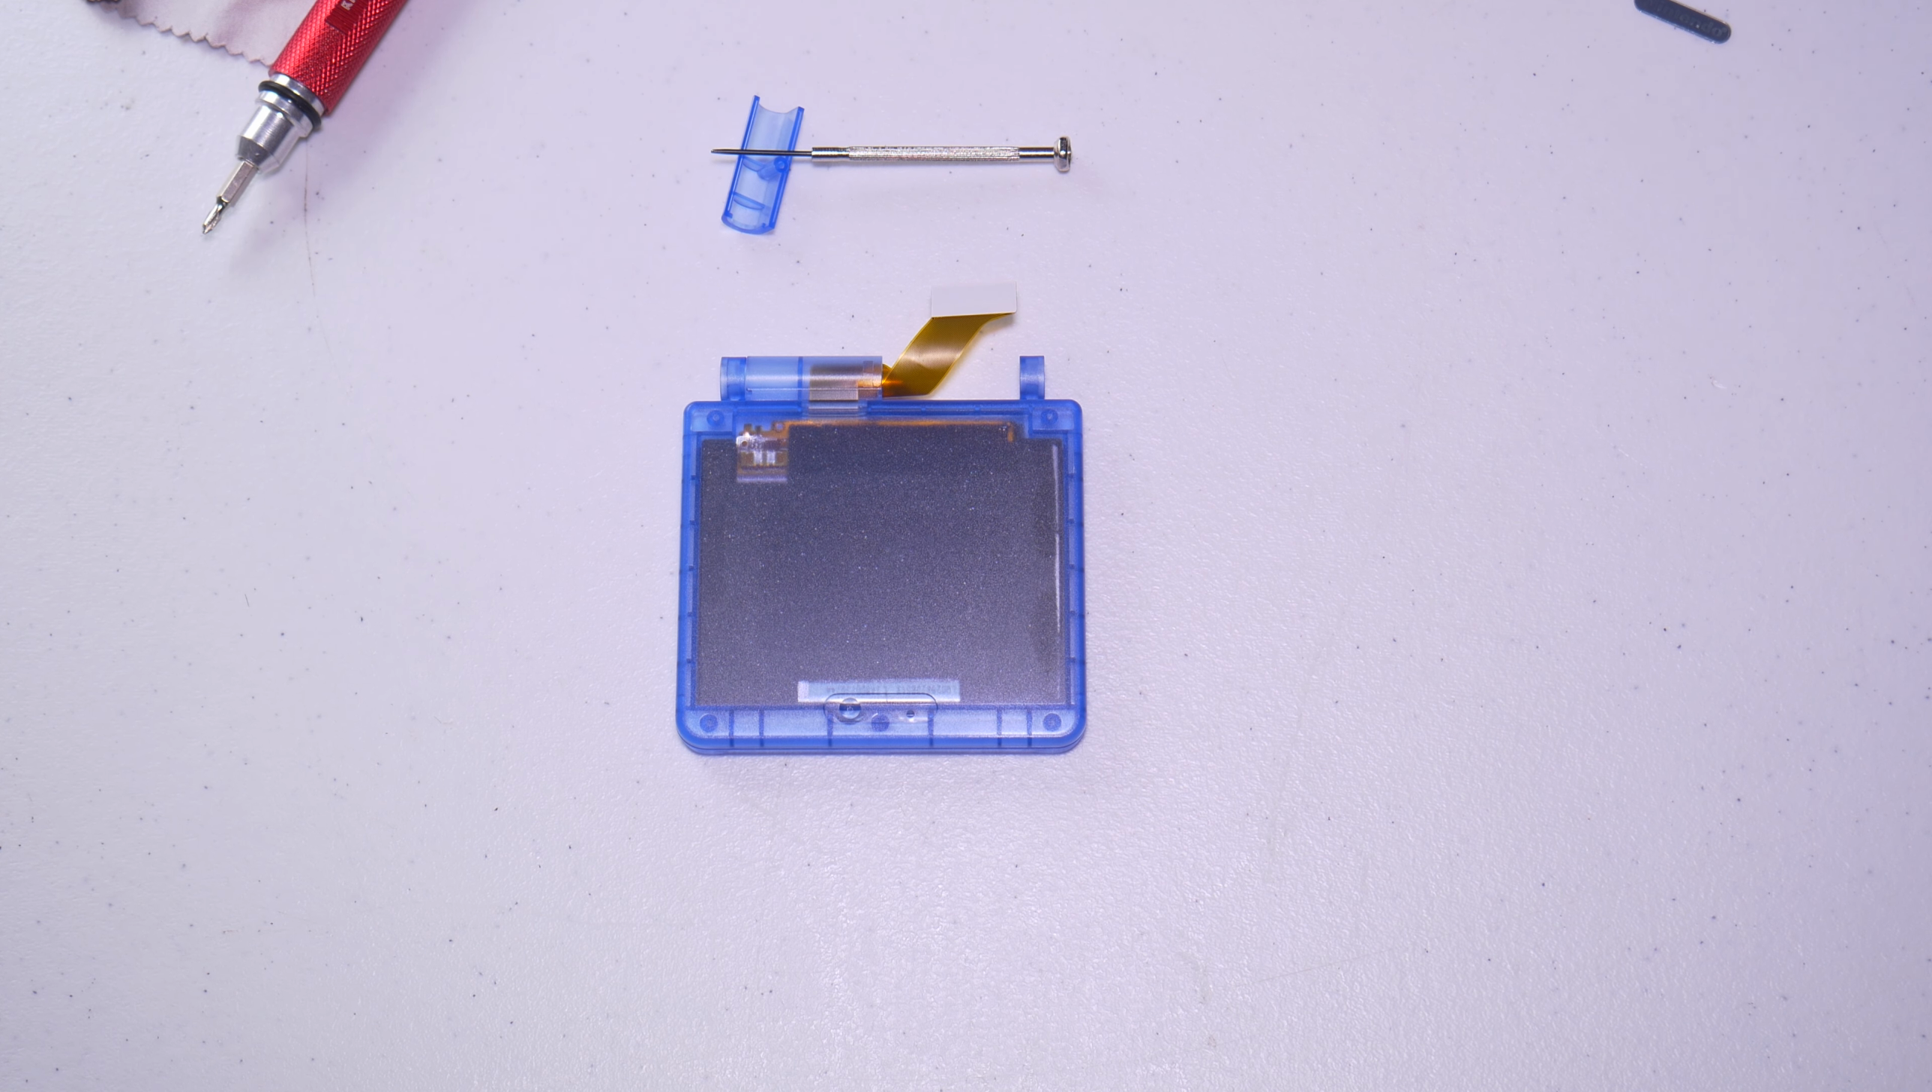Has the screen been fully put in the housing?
Yes.